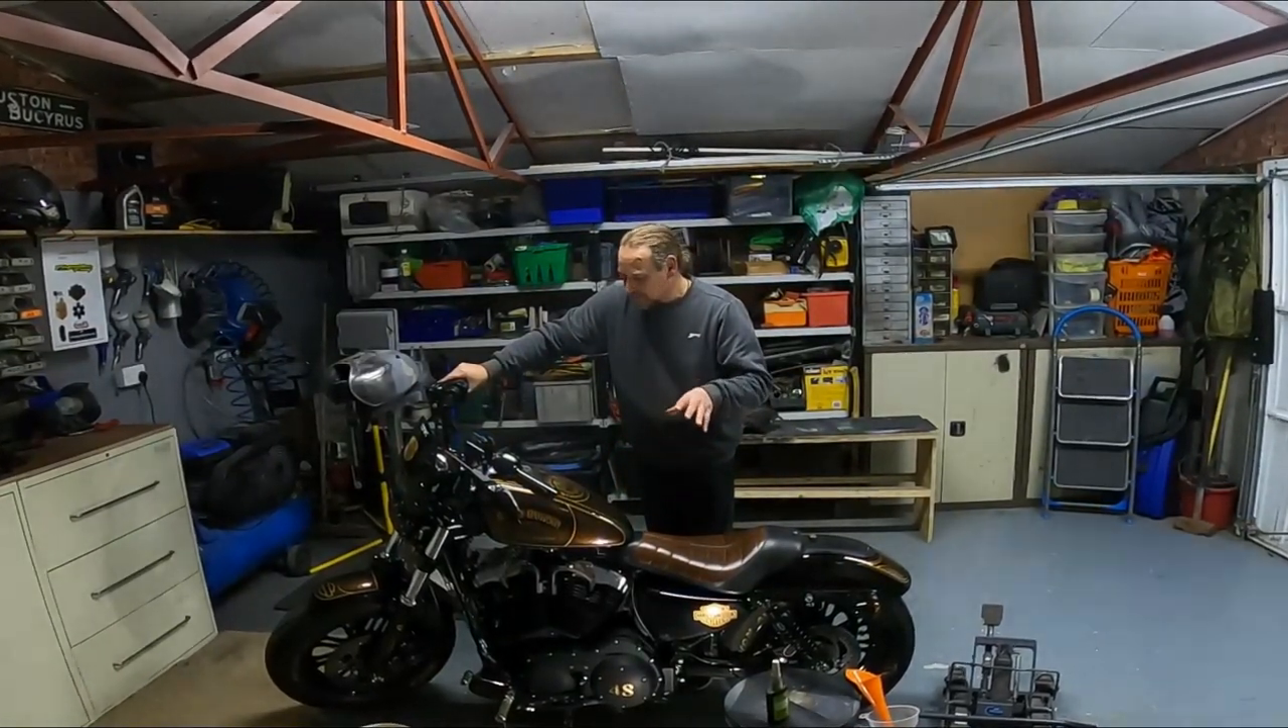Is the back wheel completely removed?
No.